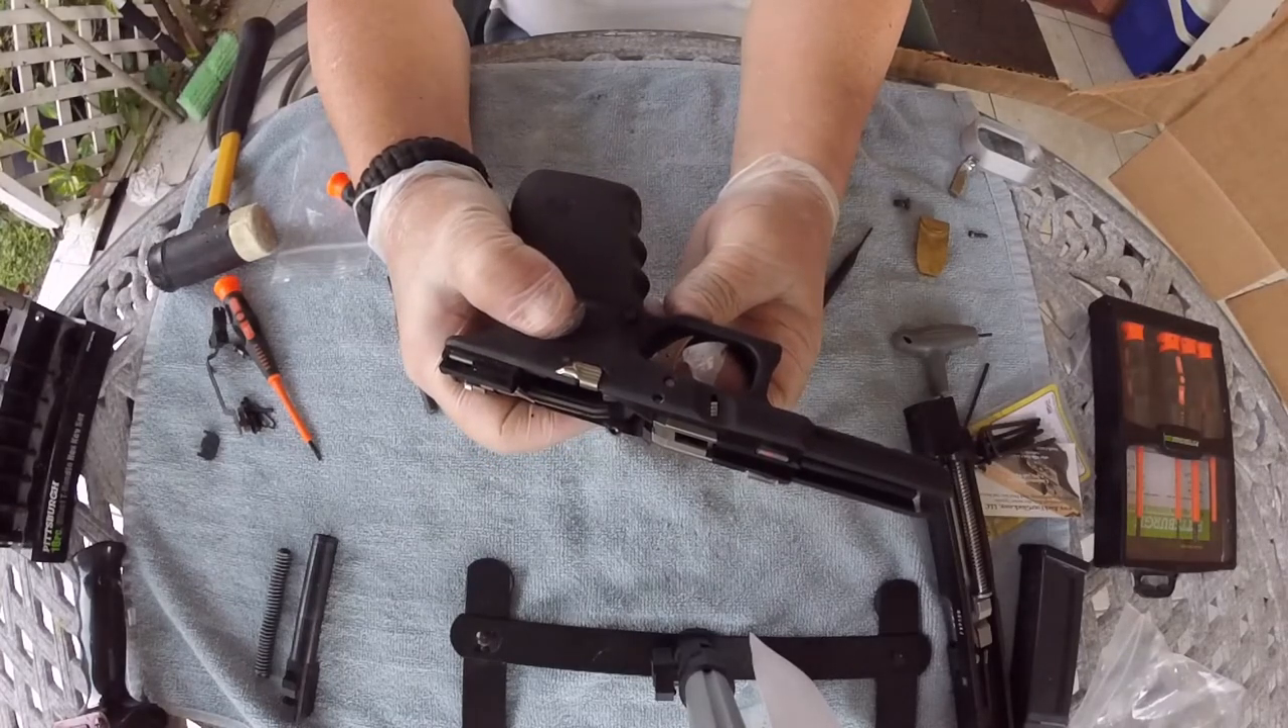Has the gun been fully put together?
No.